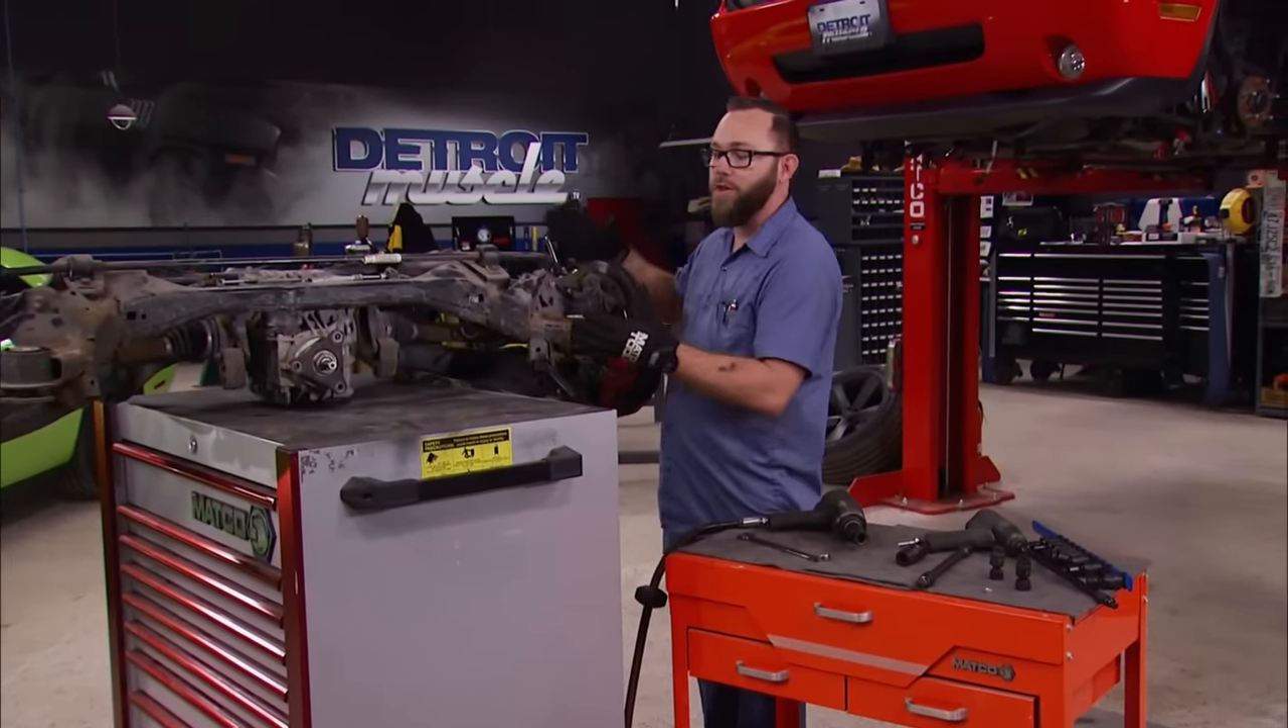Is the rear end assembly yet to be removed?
No.